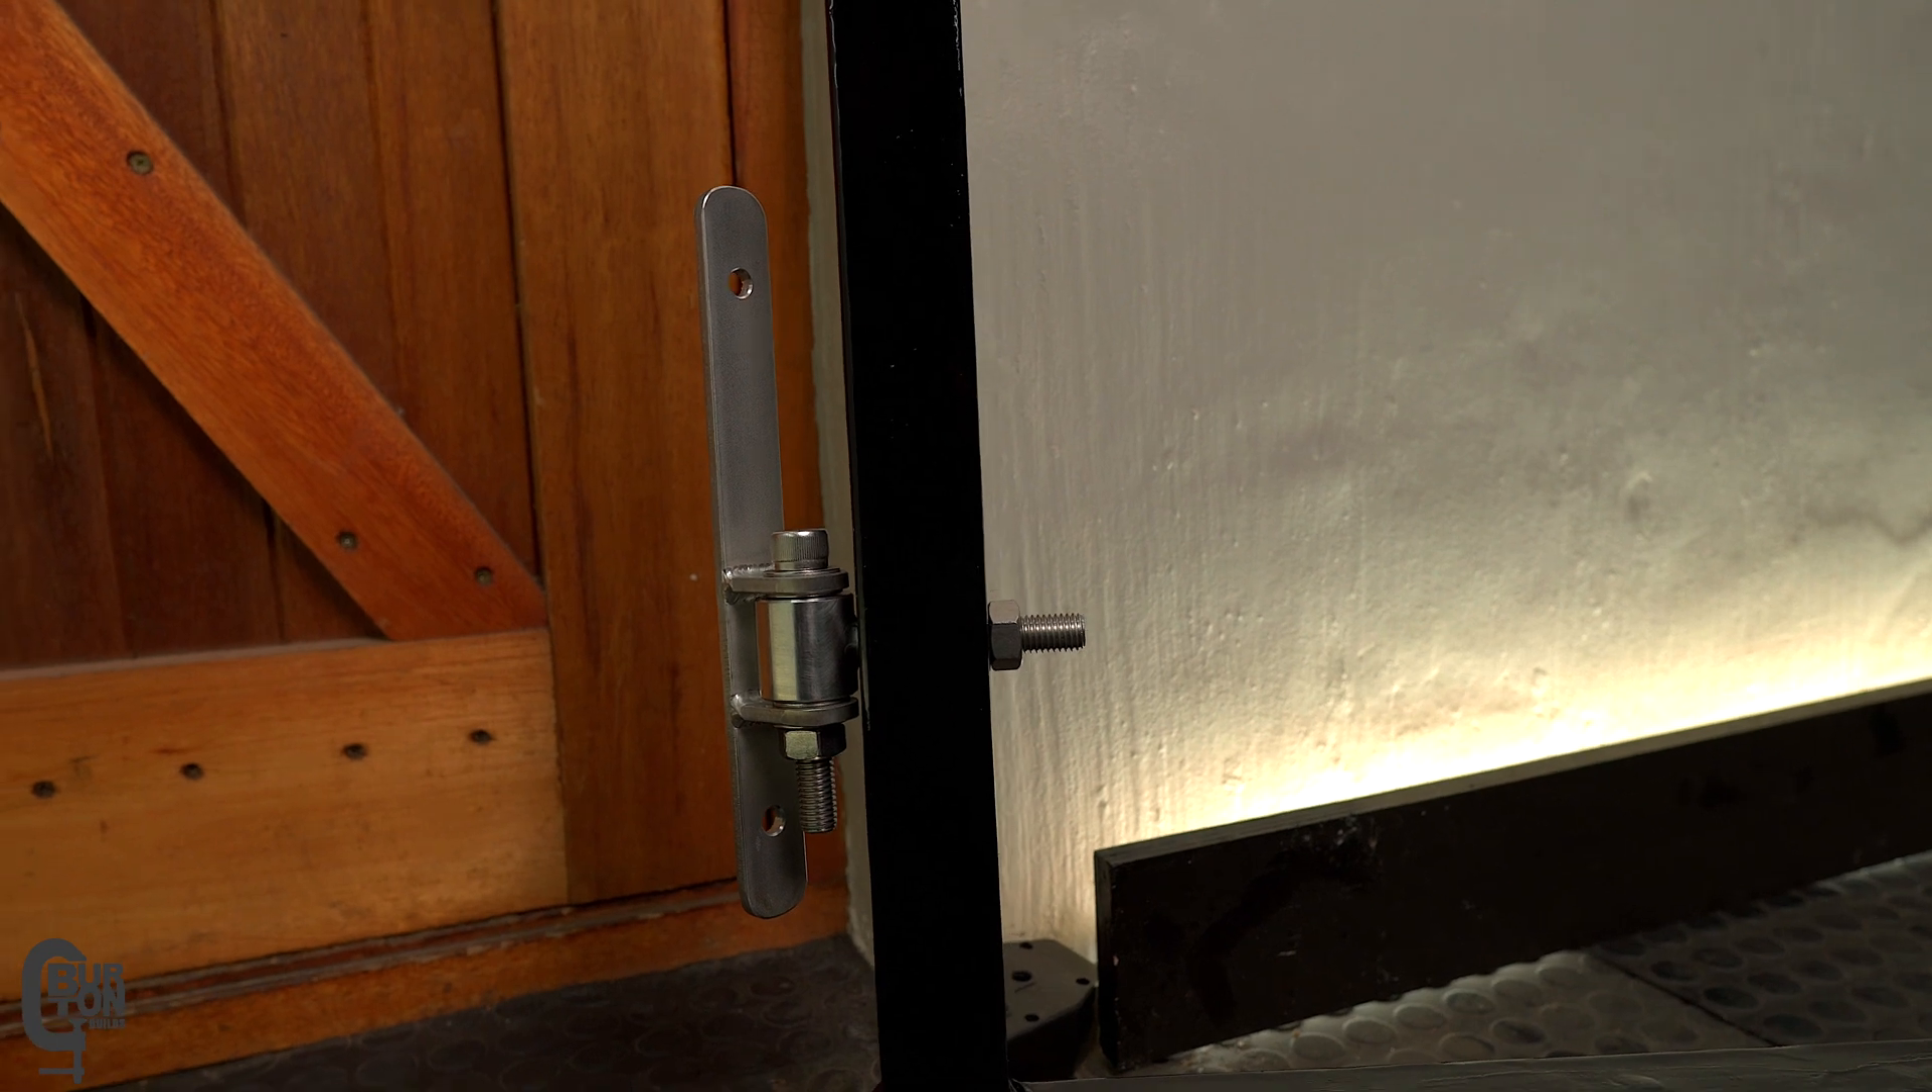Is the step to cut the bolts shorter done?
No.